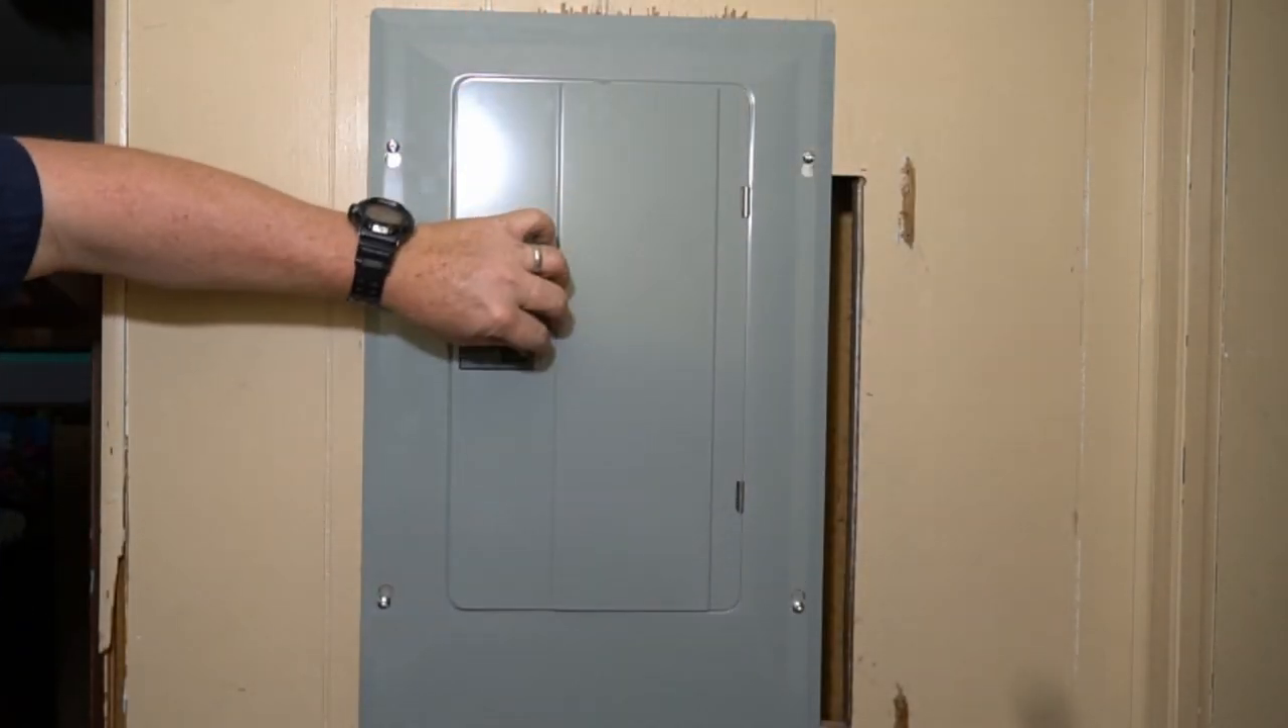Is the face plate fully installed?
Yes.